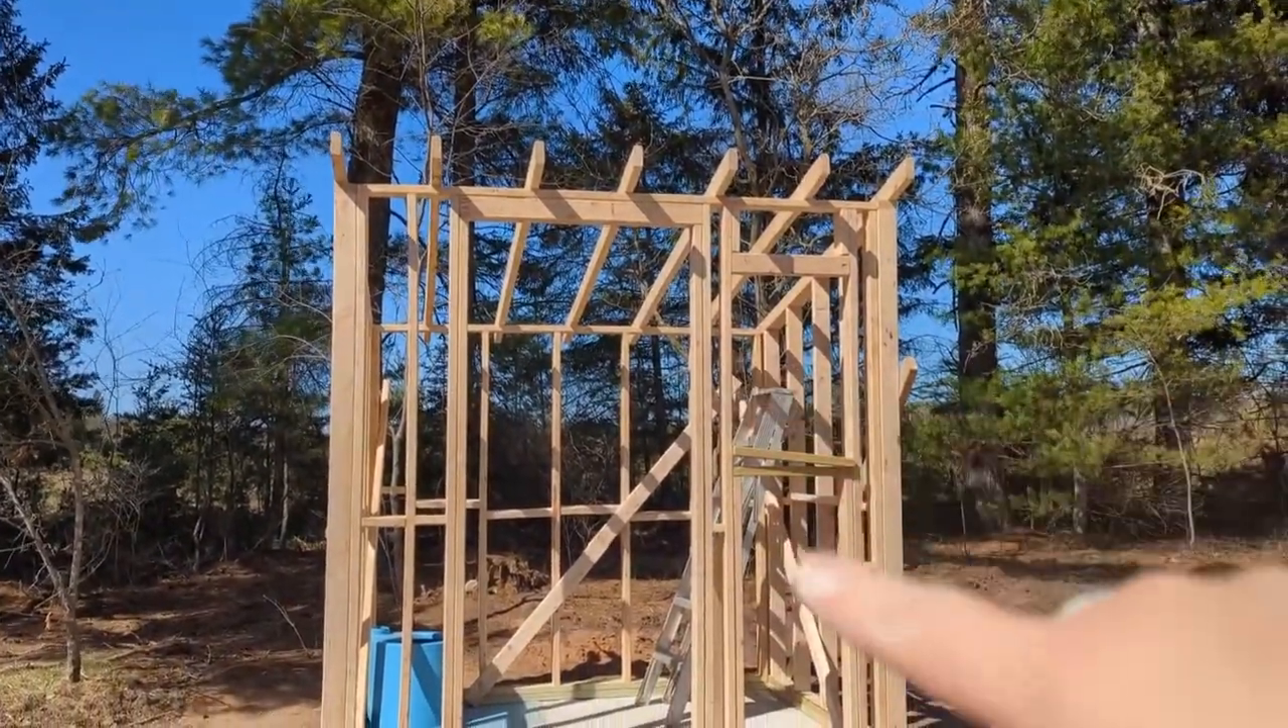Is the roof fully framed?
Yes.